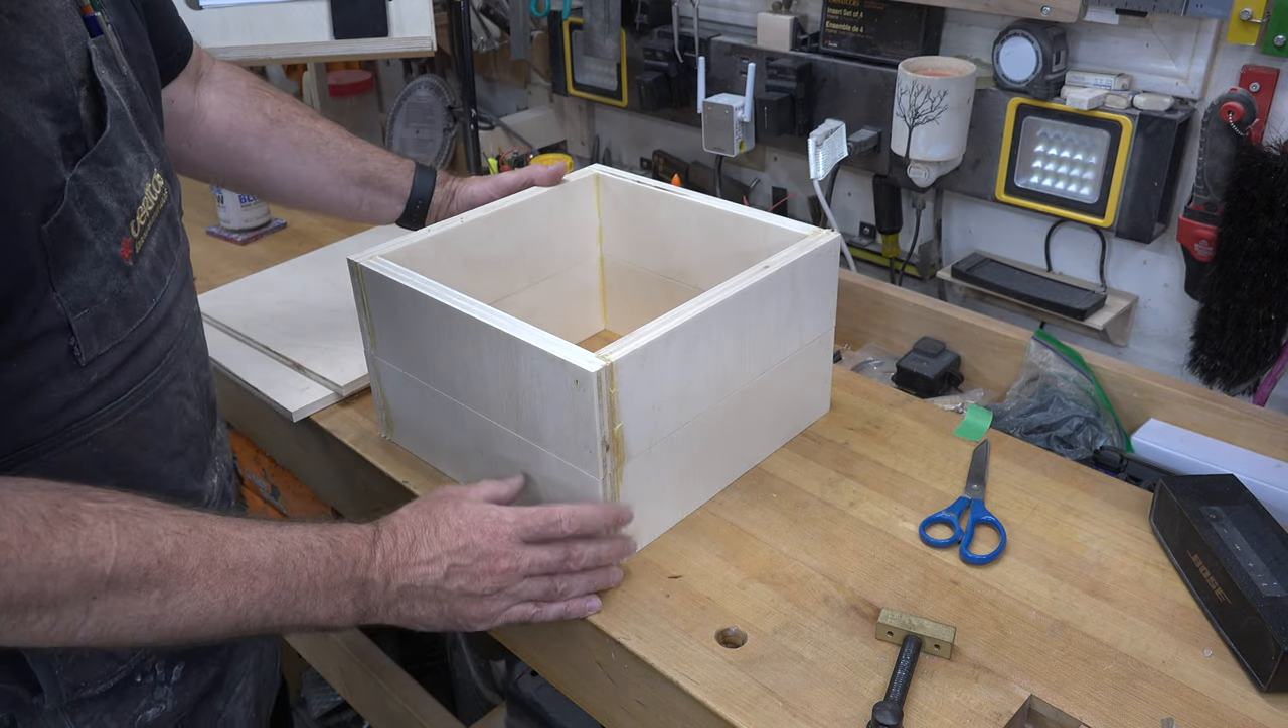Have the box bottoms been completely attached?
No.